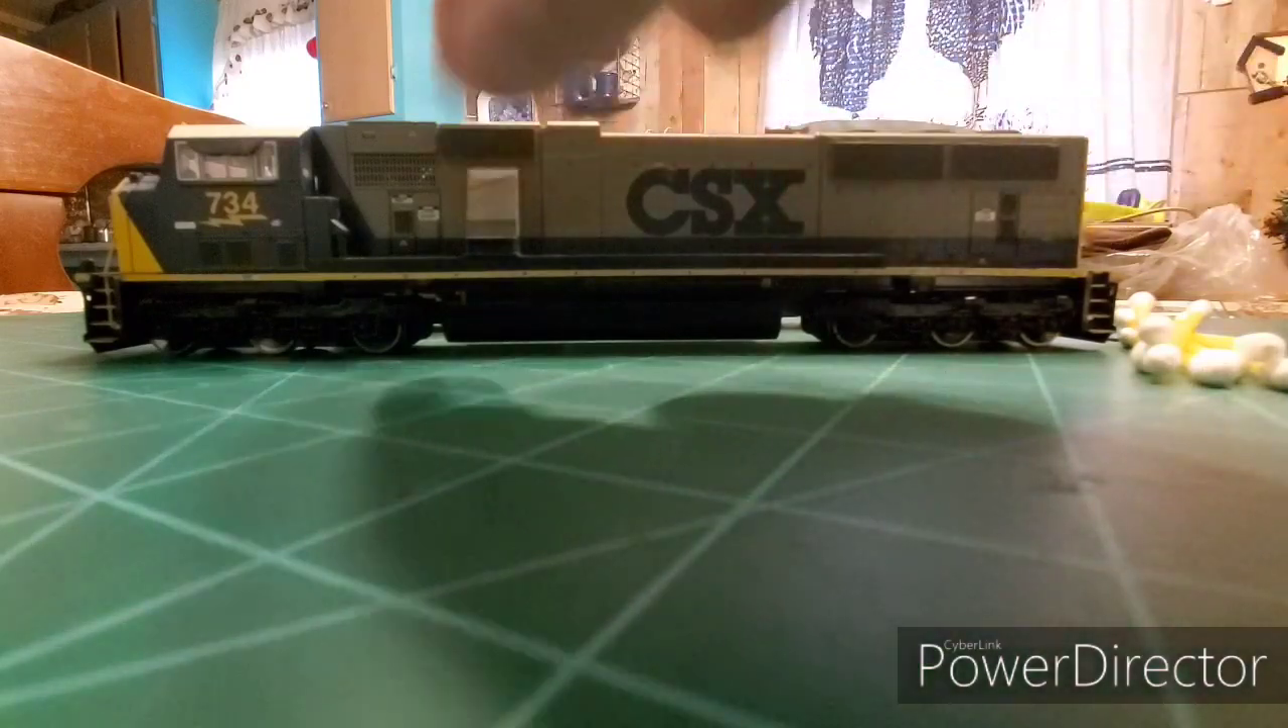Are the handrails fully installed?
No.